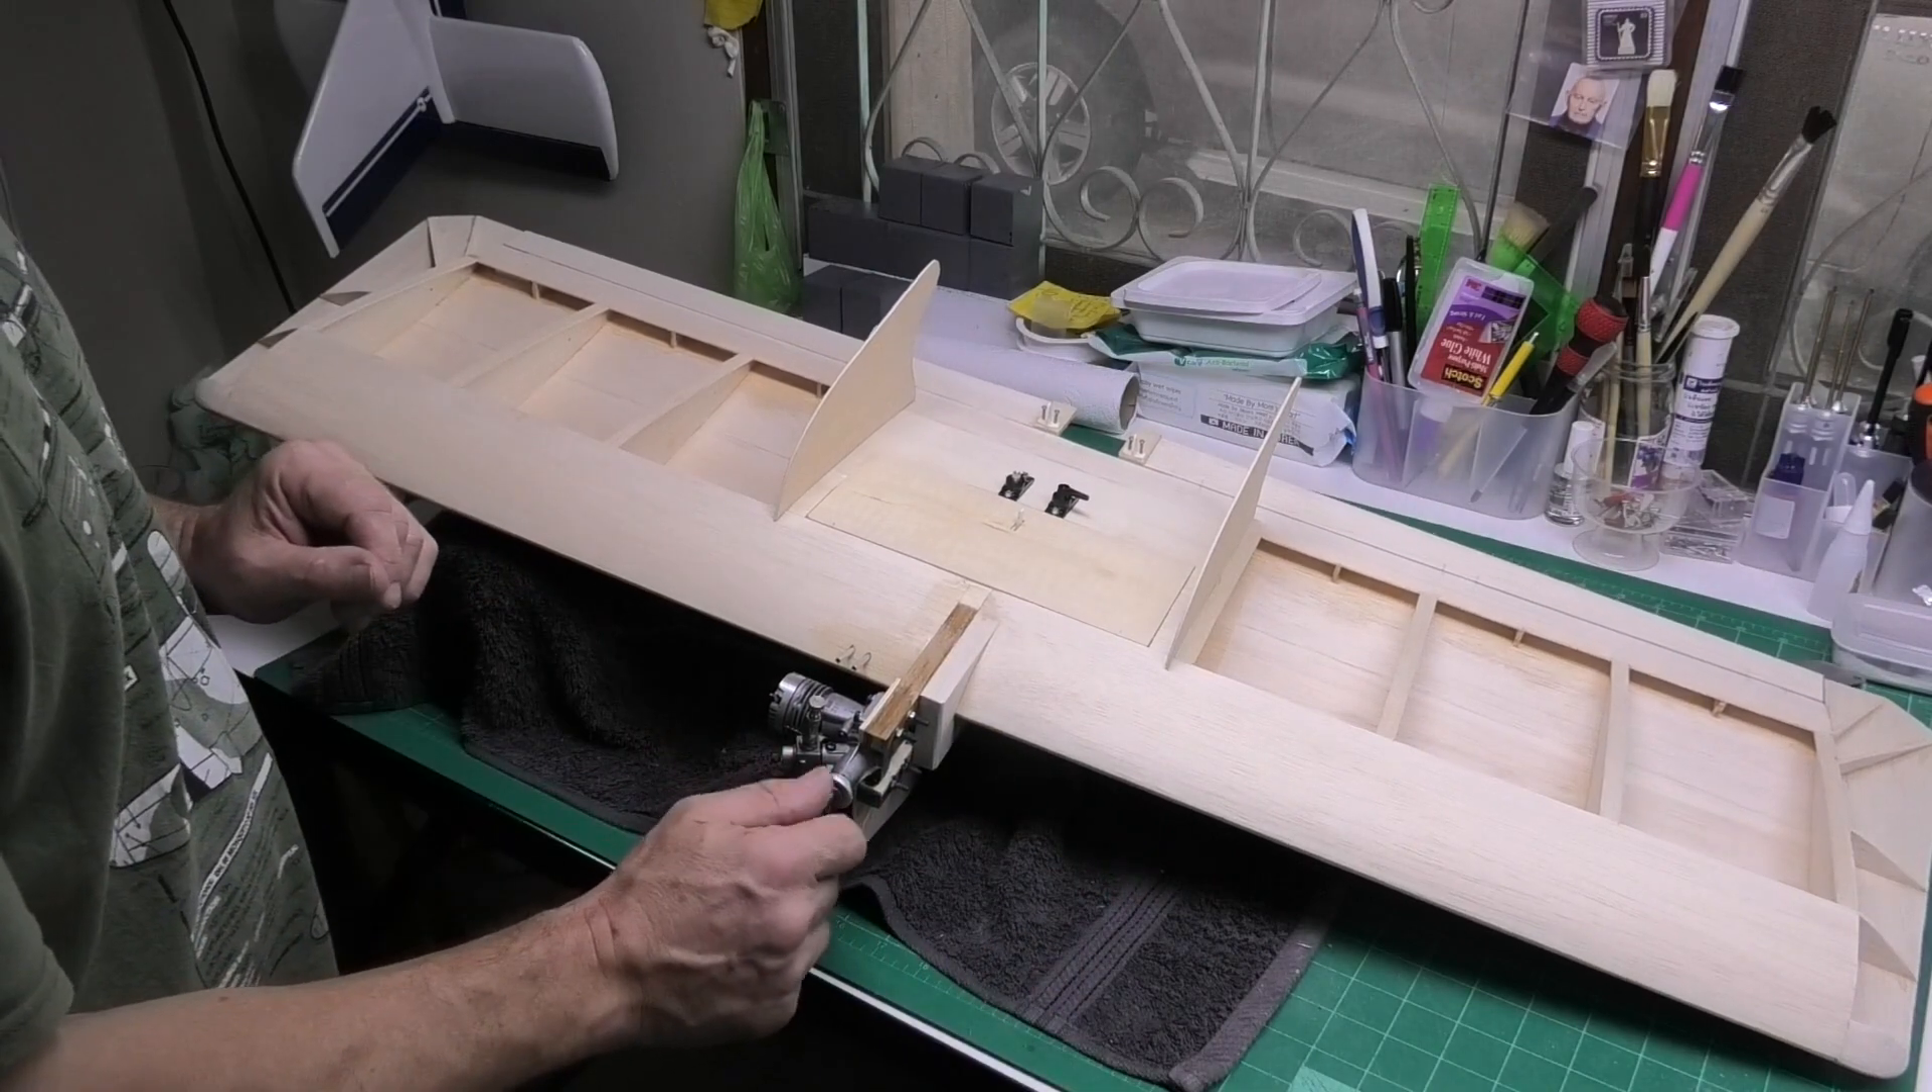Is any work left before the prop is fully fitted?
Yes.